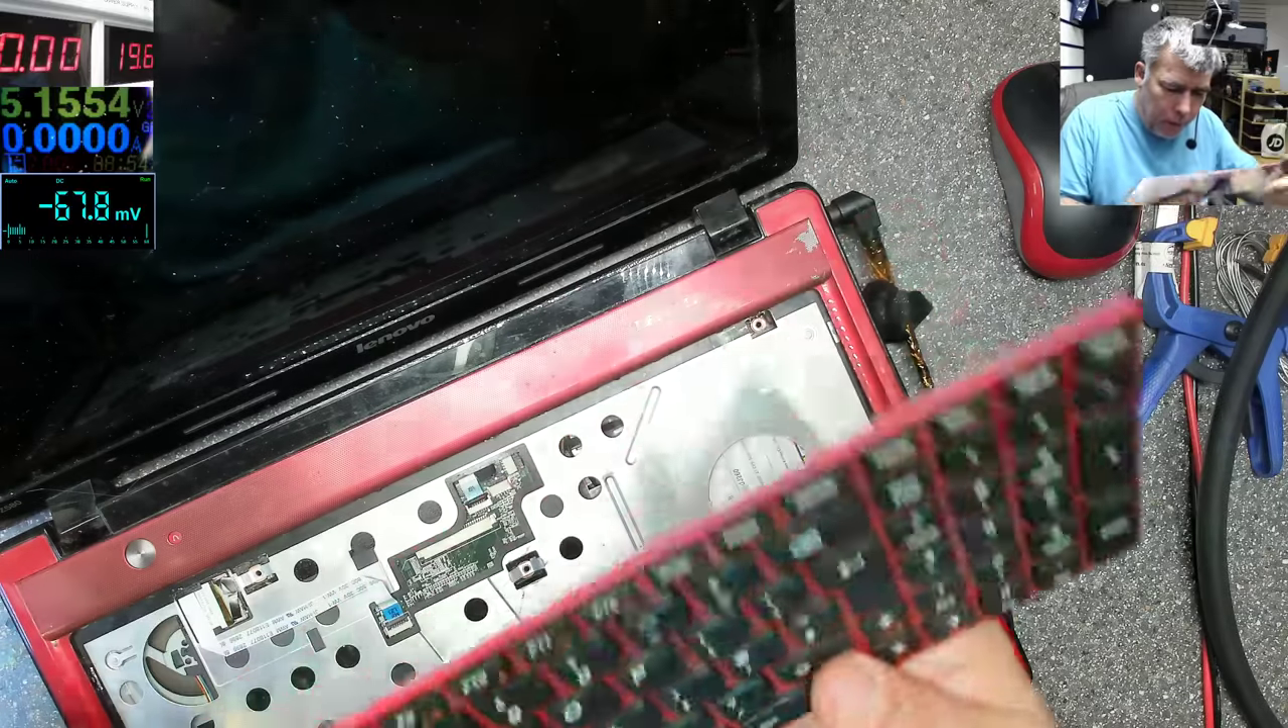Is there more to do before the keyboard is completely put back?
Yes.